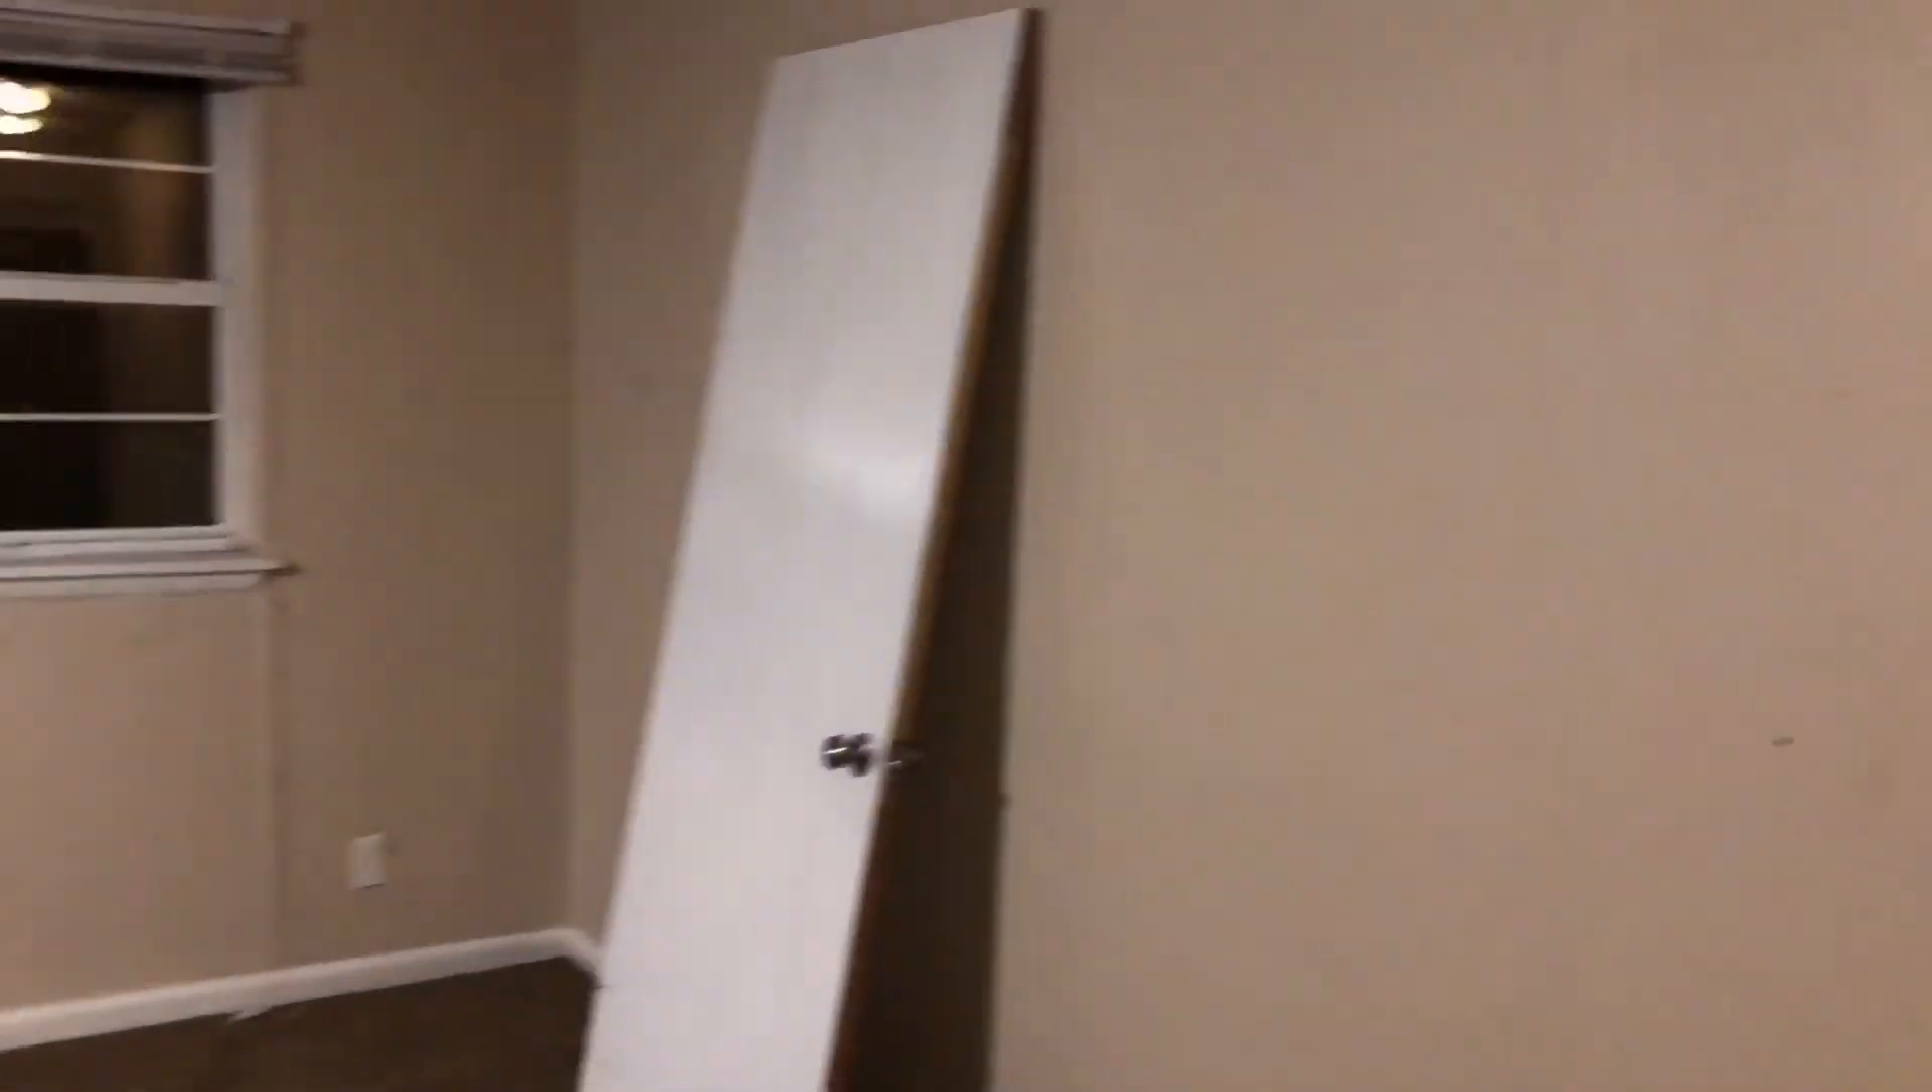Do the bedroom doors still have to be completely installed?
Yes.